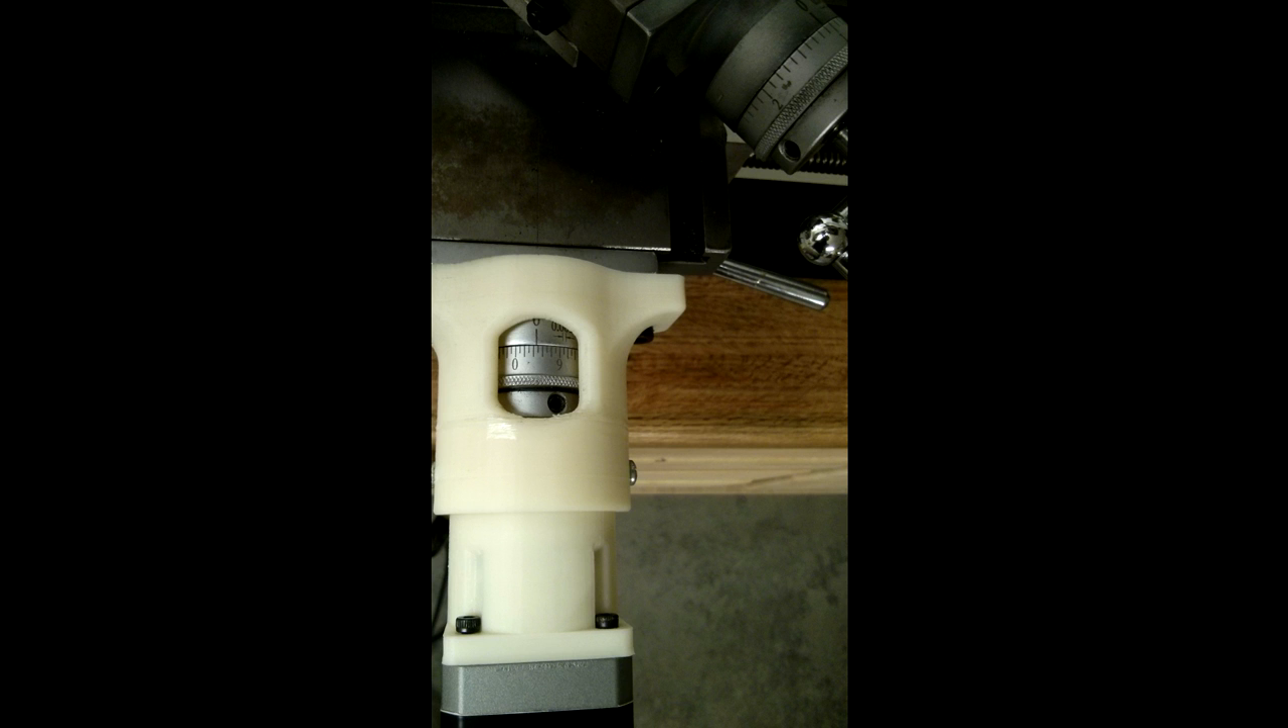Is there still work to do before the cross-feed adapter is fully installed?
No.